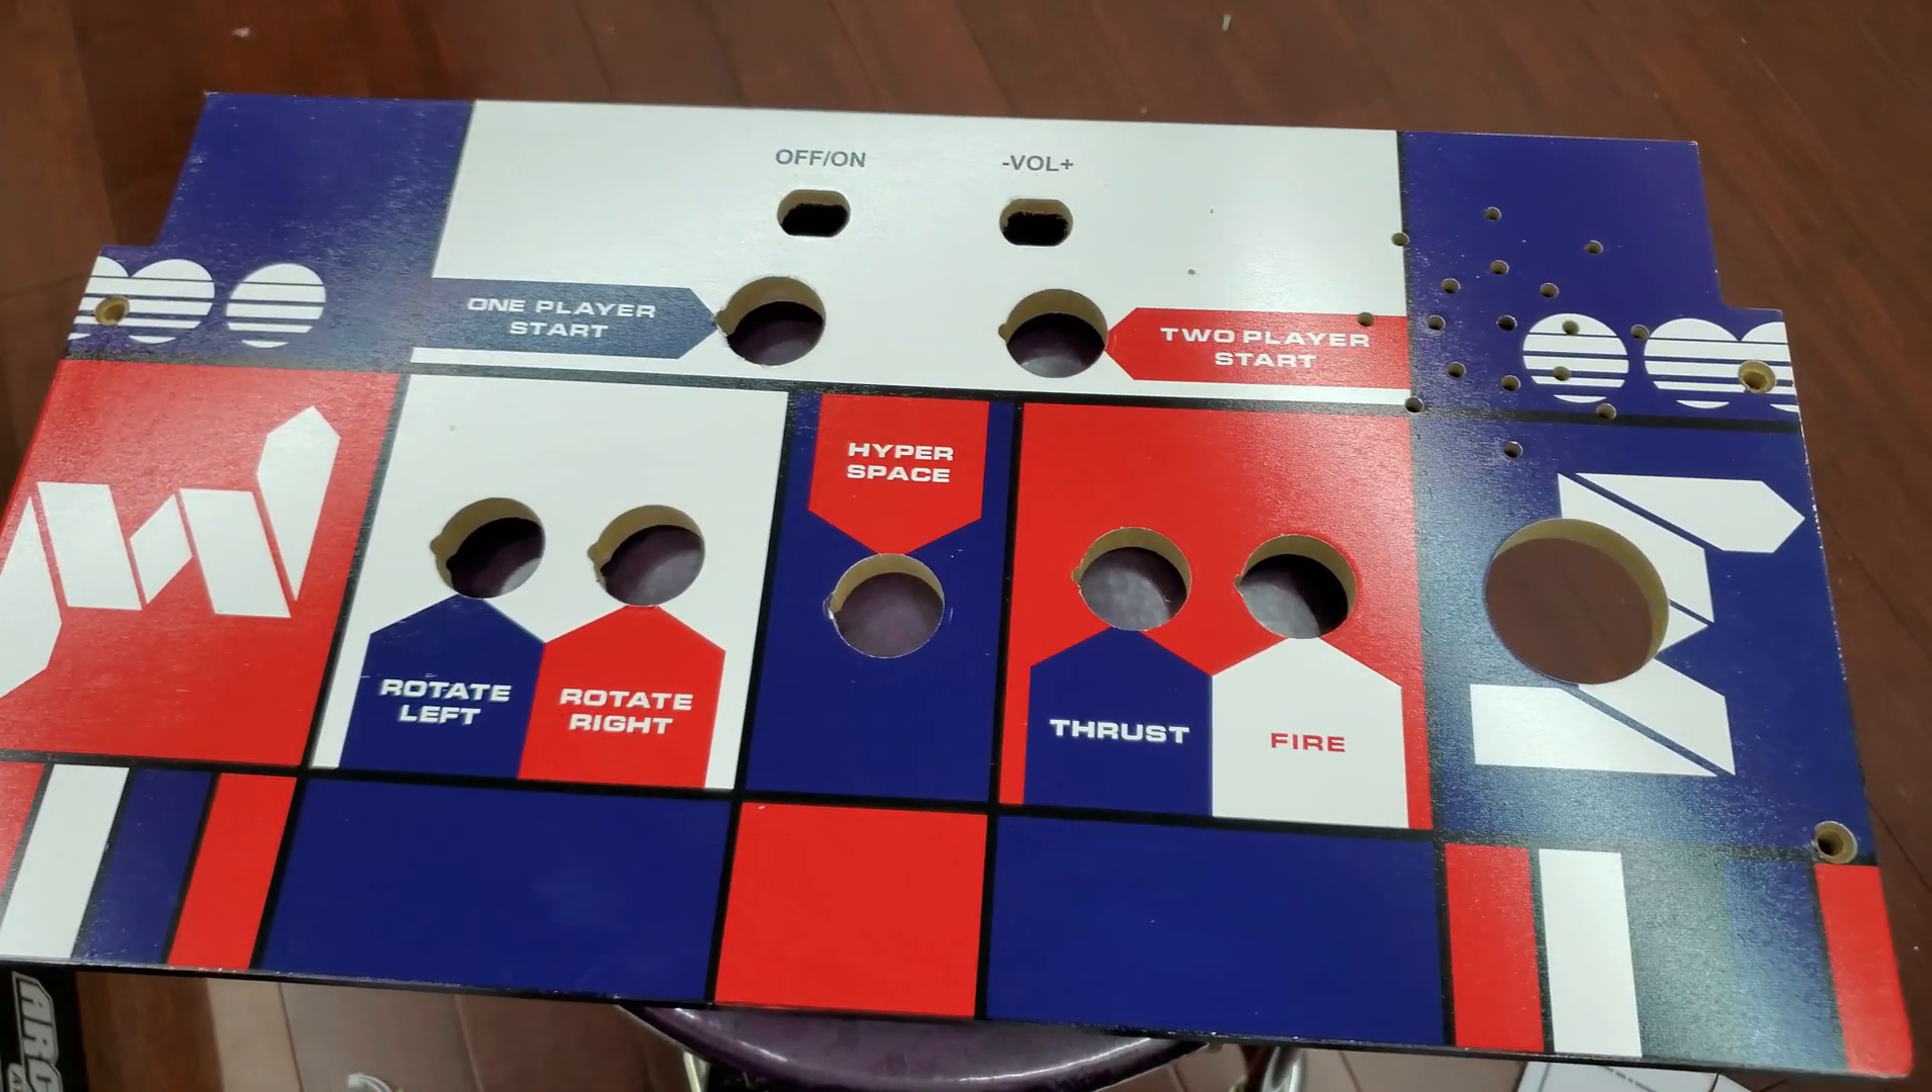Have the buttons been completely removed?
Yes.